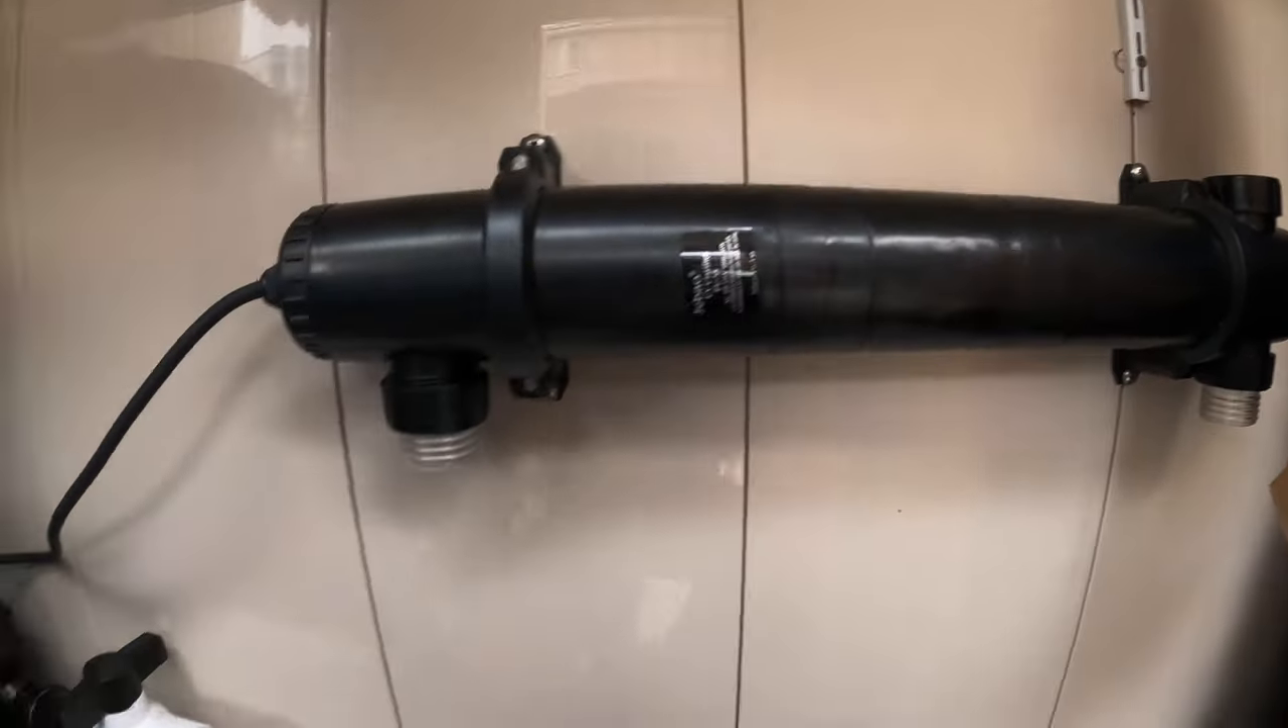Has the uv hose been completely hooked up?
No.